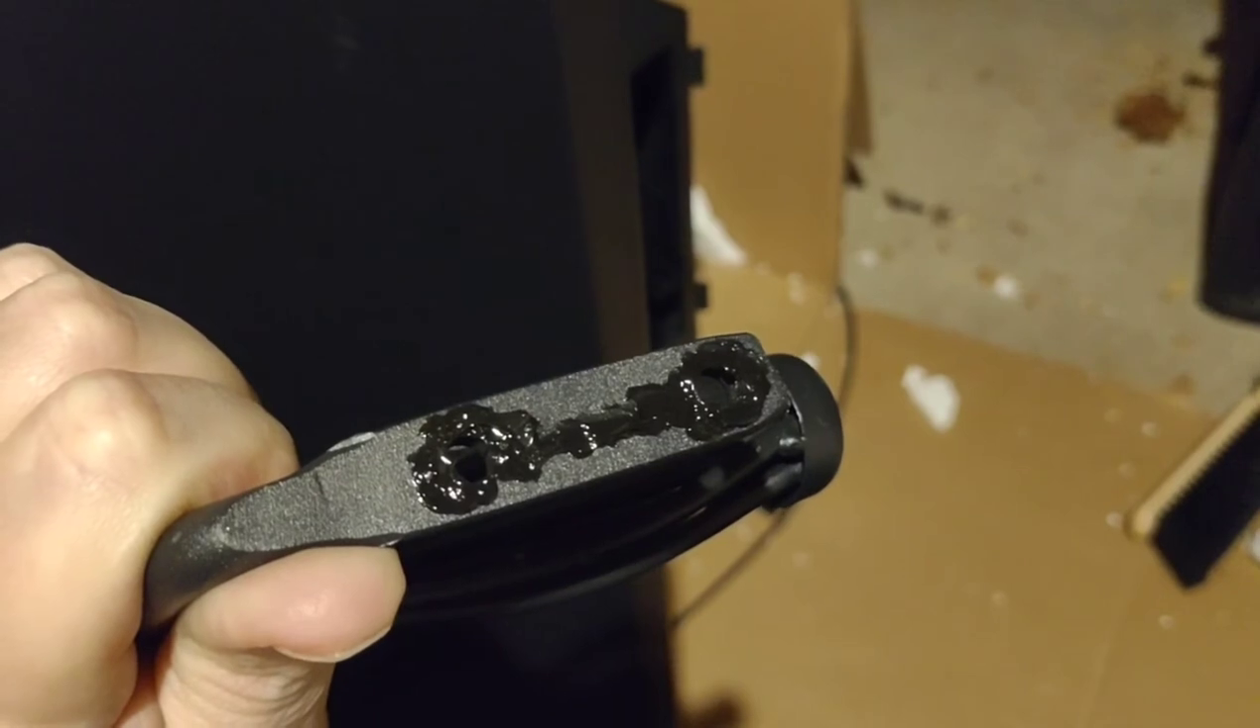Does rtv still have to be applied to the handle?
No.